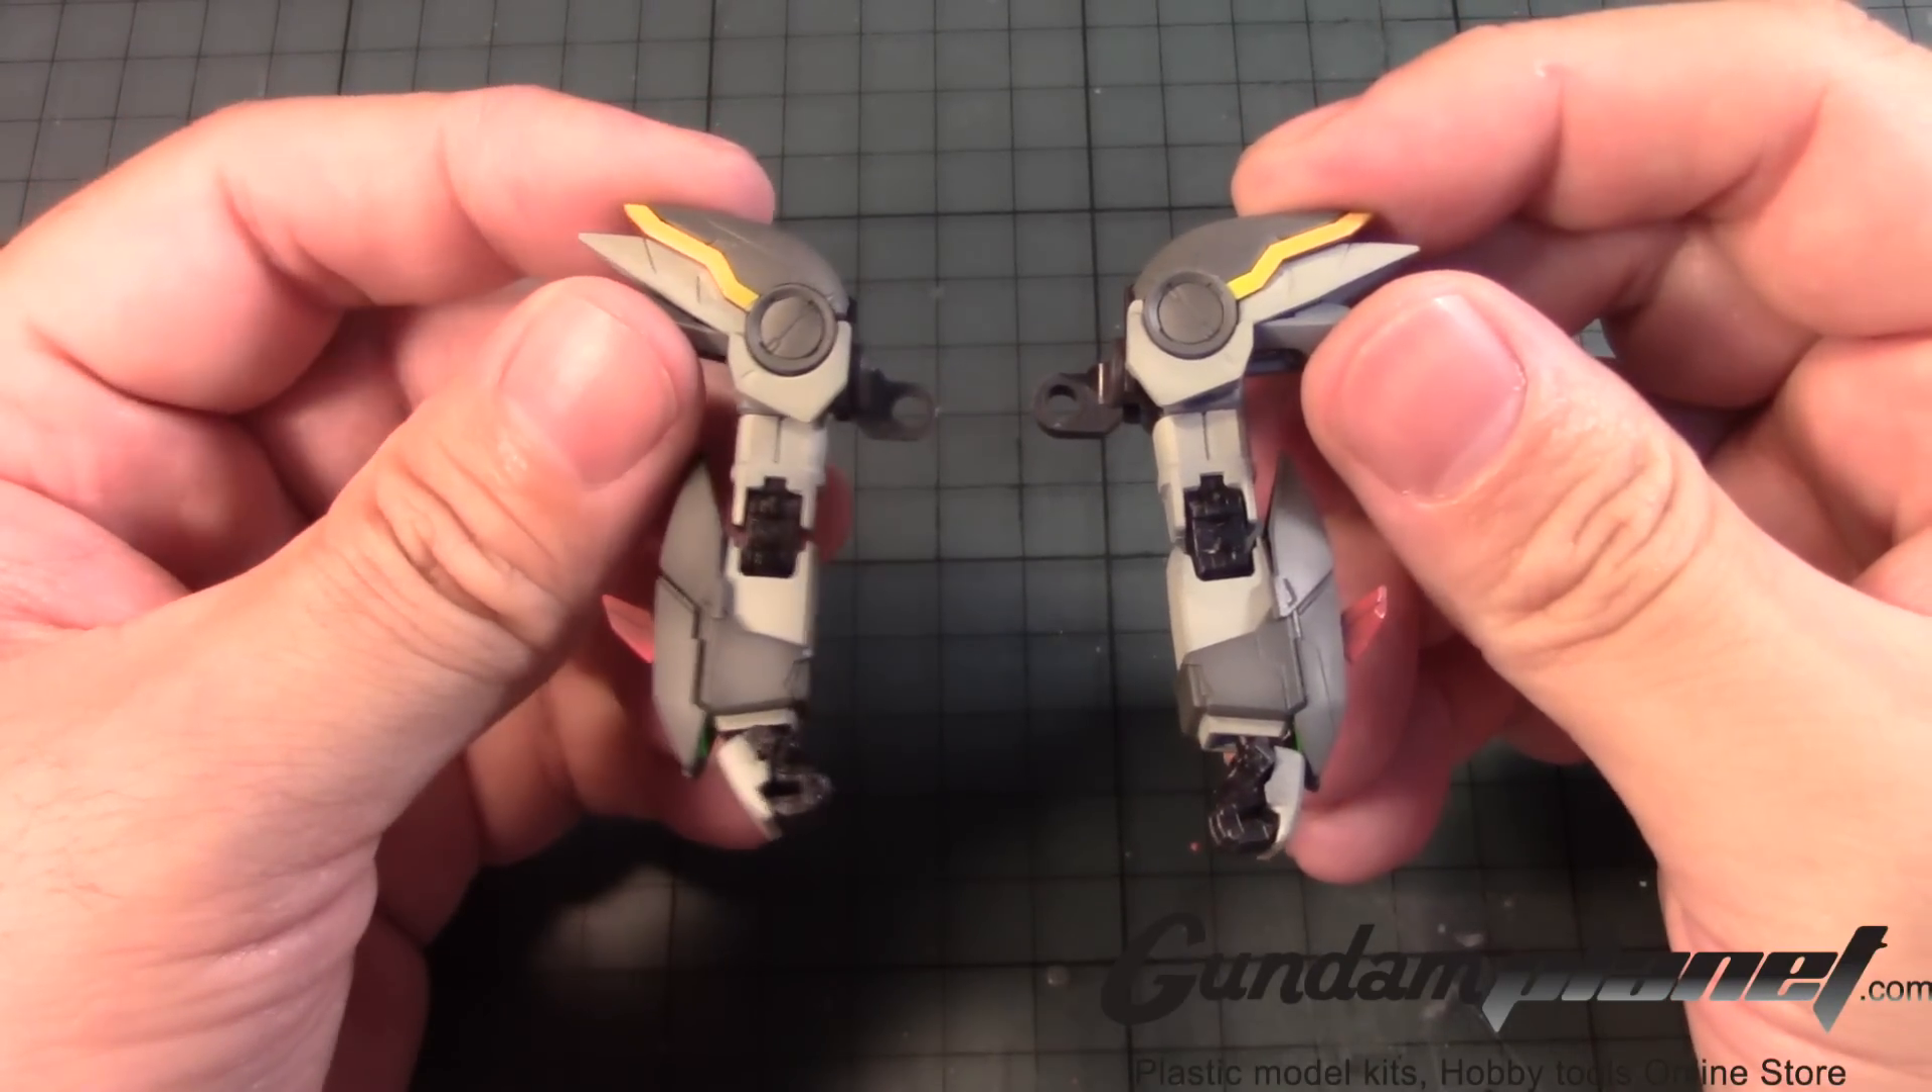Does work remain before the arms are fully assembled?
No.